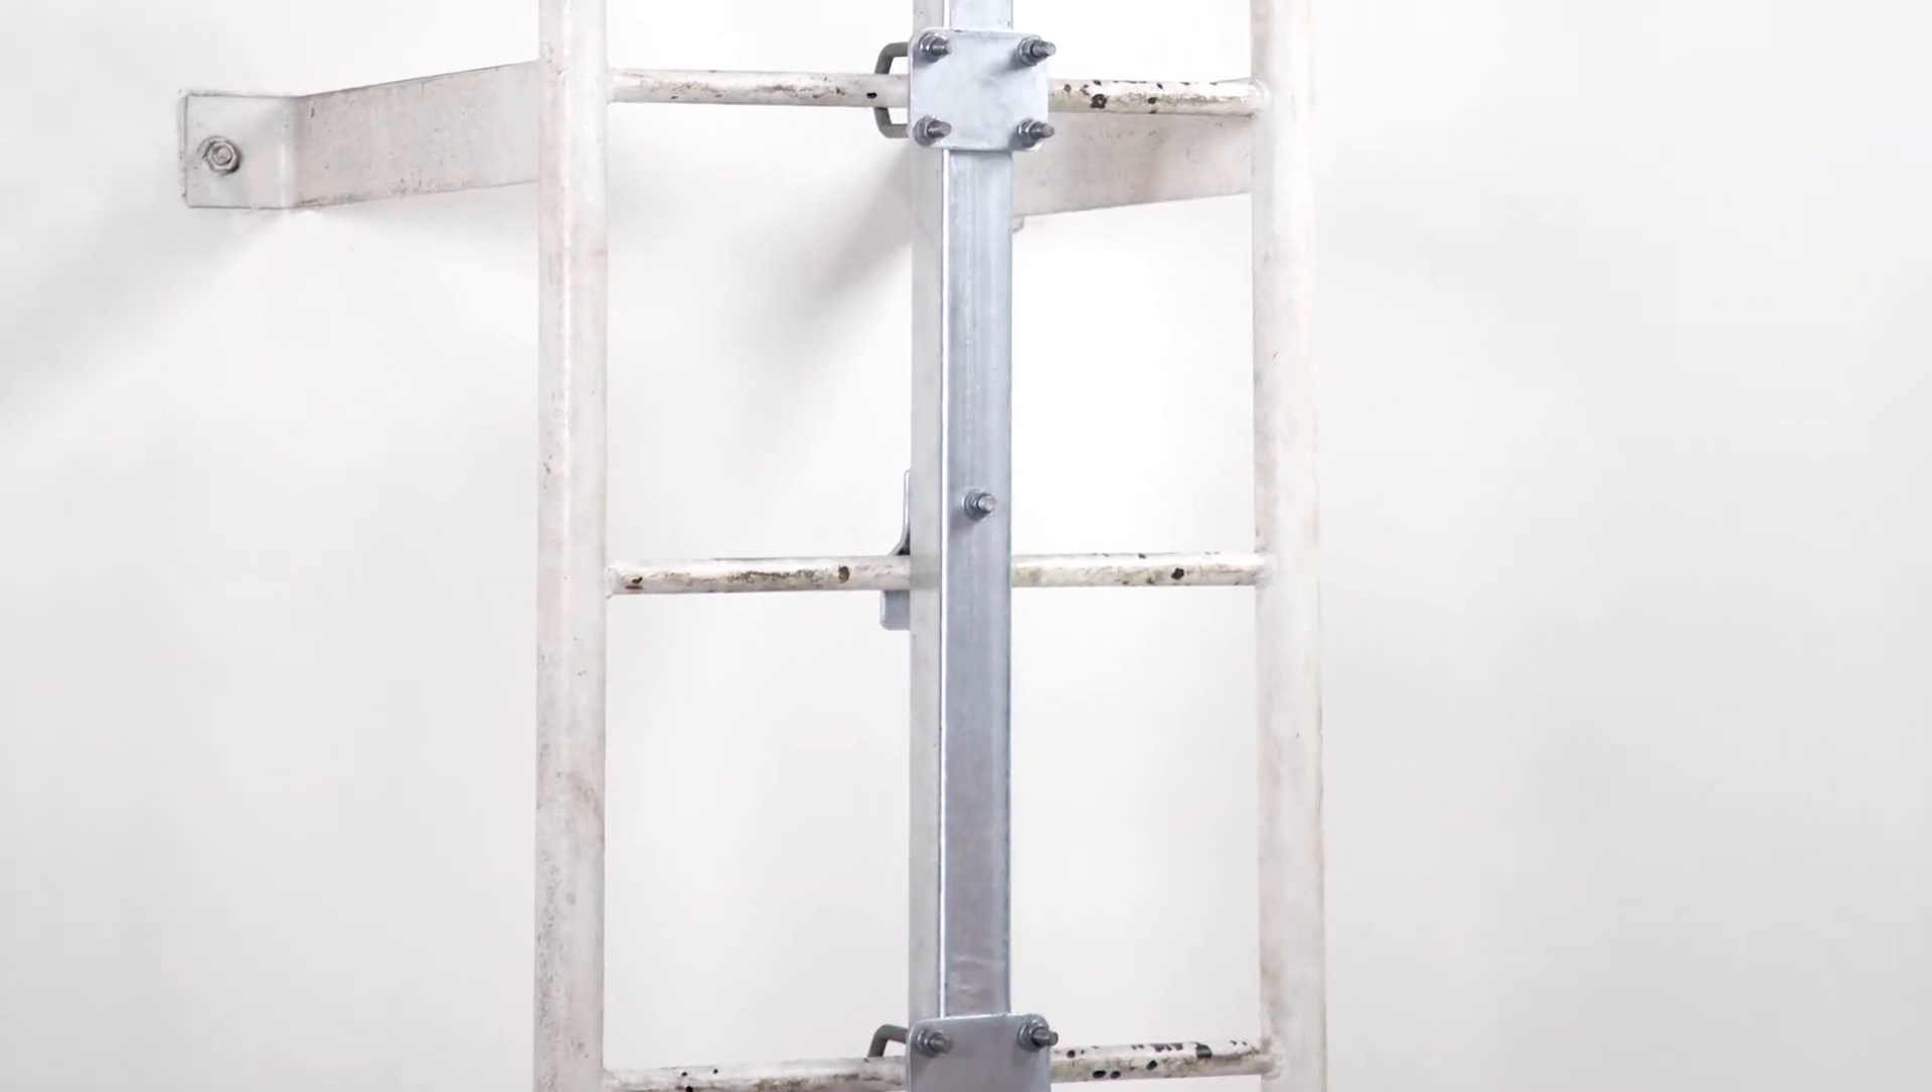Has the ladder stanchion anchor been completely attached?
Yes.